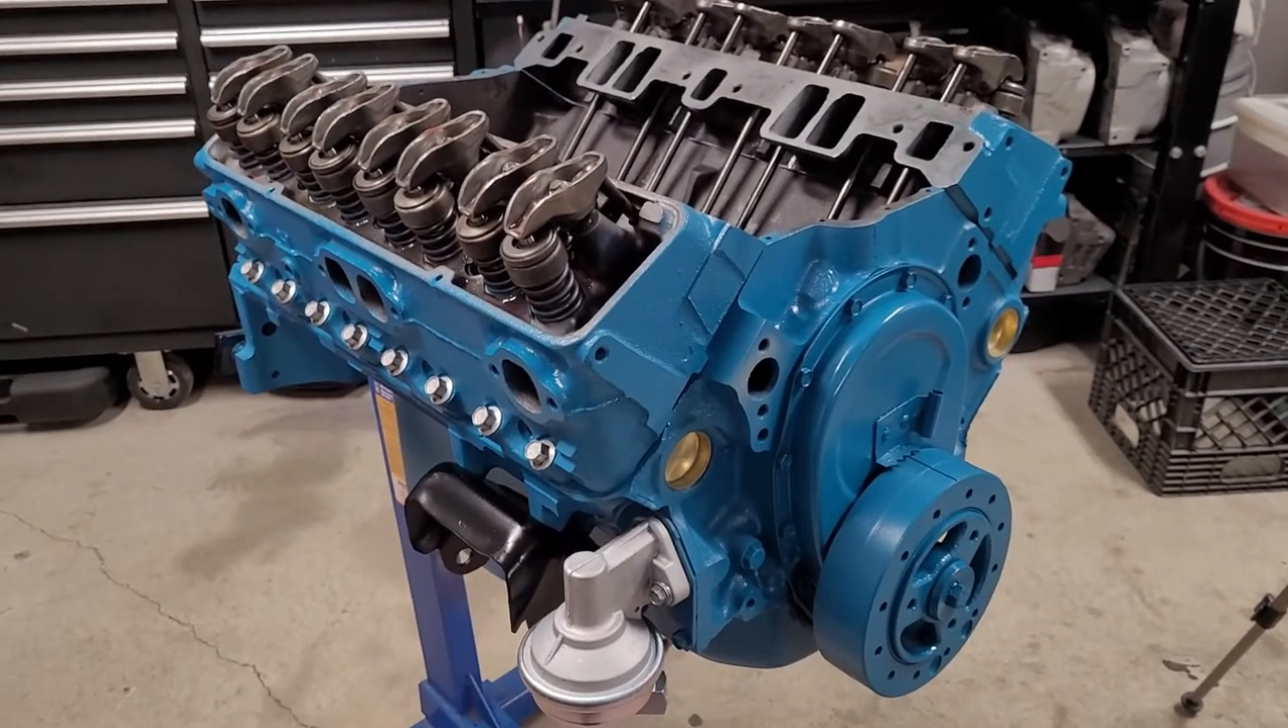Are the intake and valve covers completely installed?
No.